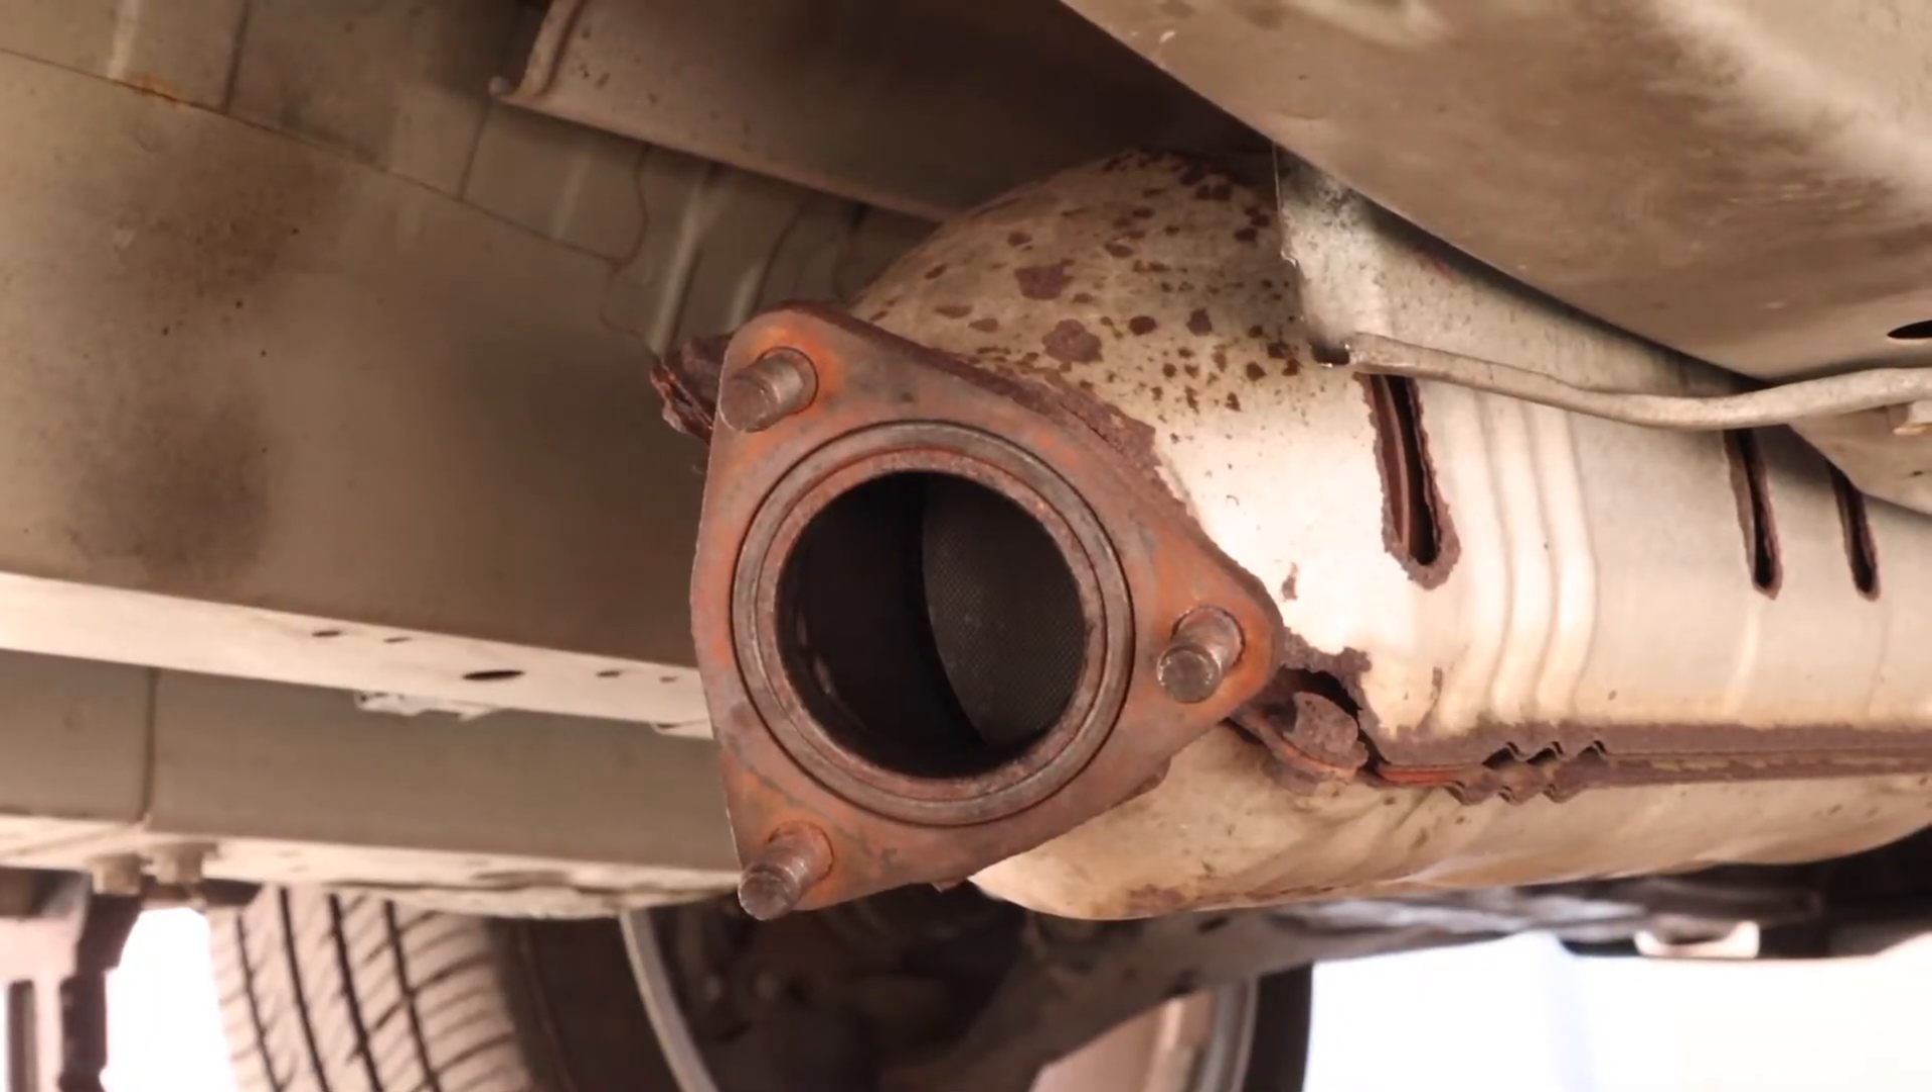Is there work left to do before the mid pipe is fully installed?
Yes.